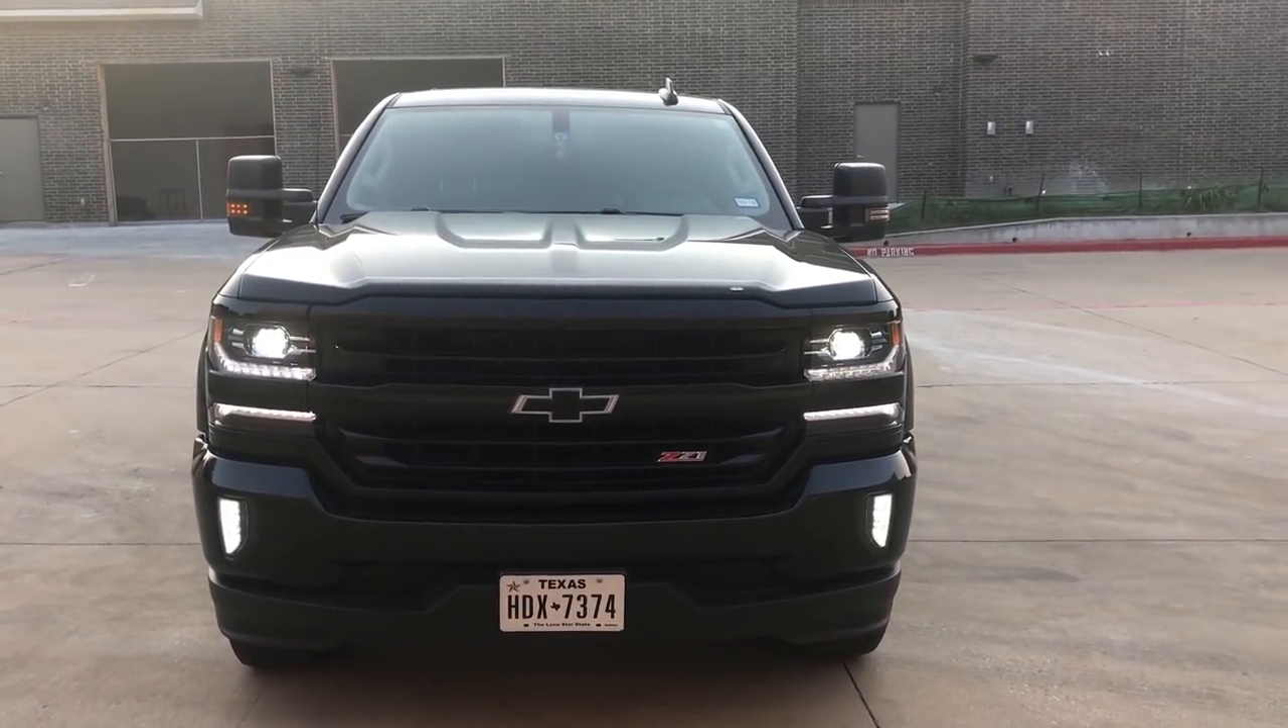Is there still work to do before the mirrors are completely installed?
No.